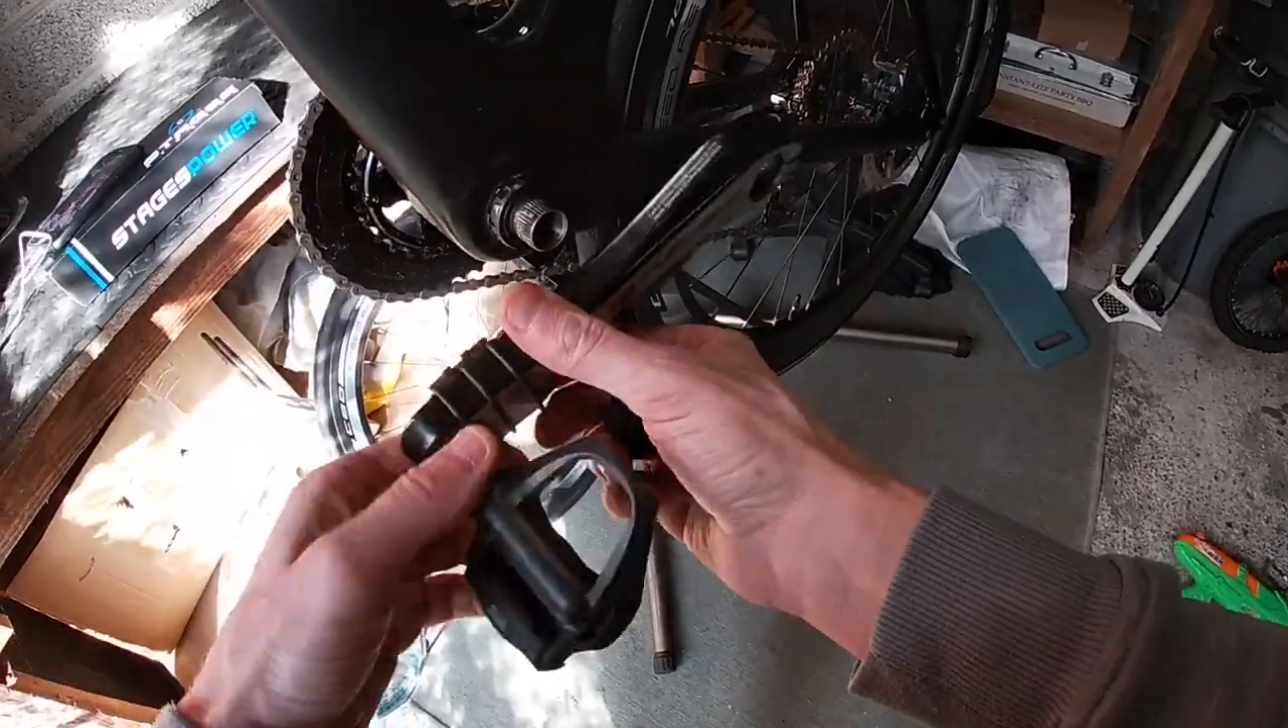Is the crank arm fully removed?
Yes.